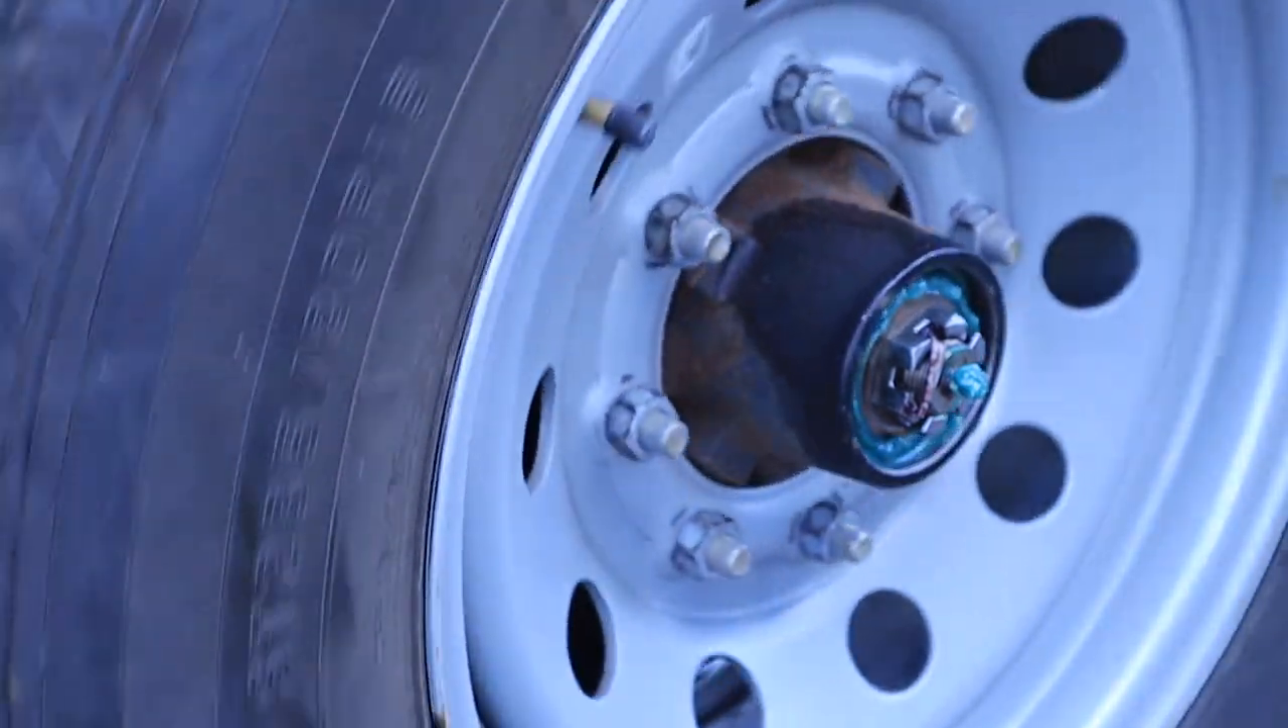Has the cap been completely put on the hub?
No.